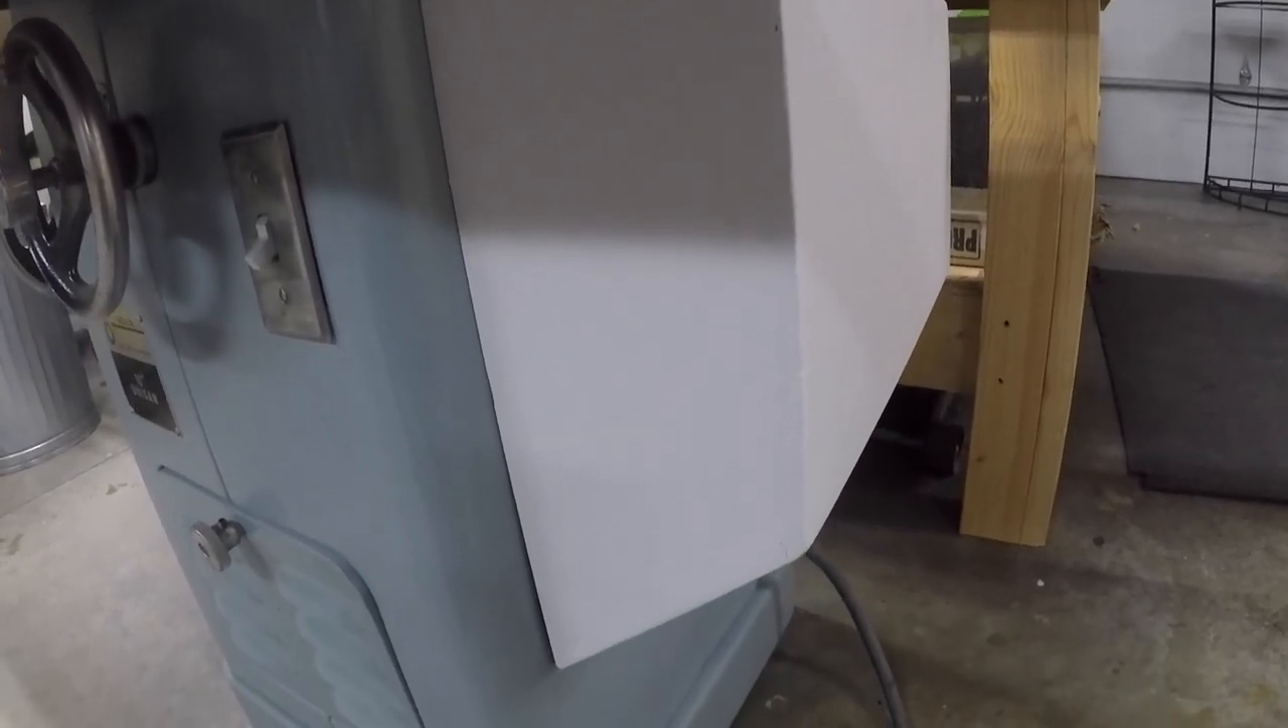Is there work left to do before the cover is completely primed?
No.